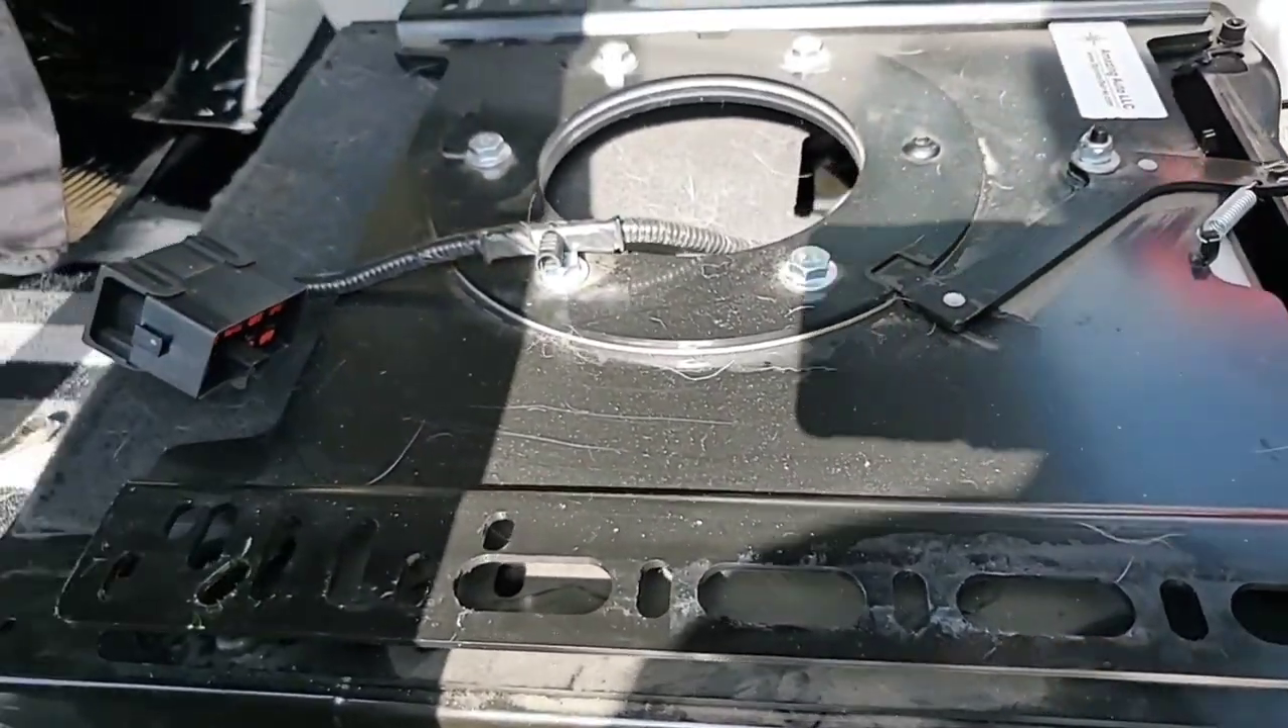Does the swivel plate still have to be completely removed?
Yes.